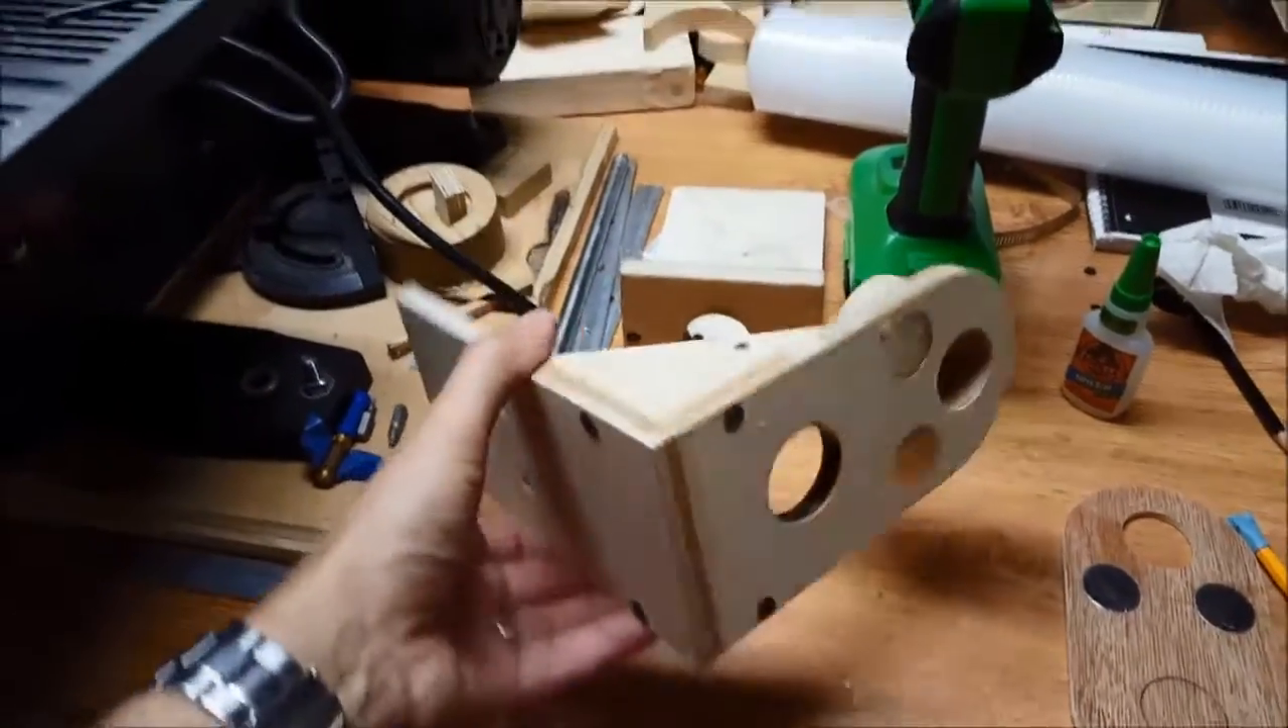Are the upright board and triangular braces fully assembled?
Yes.